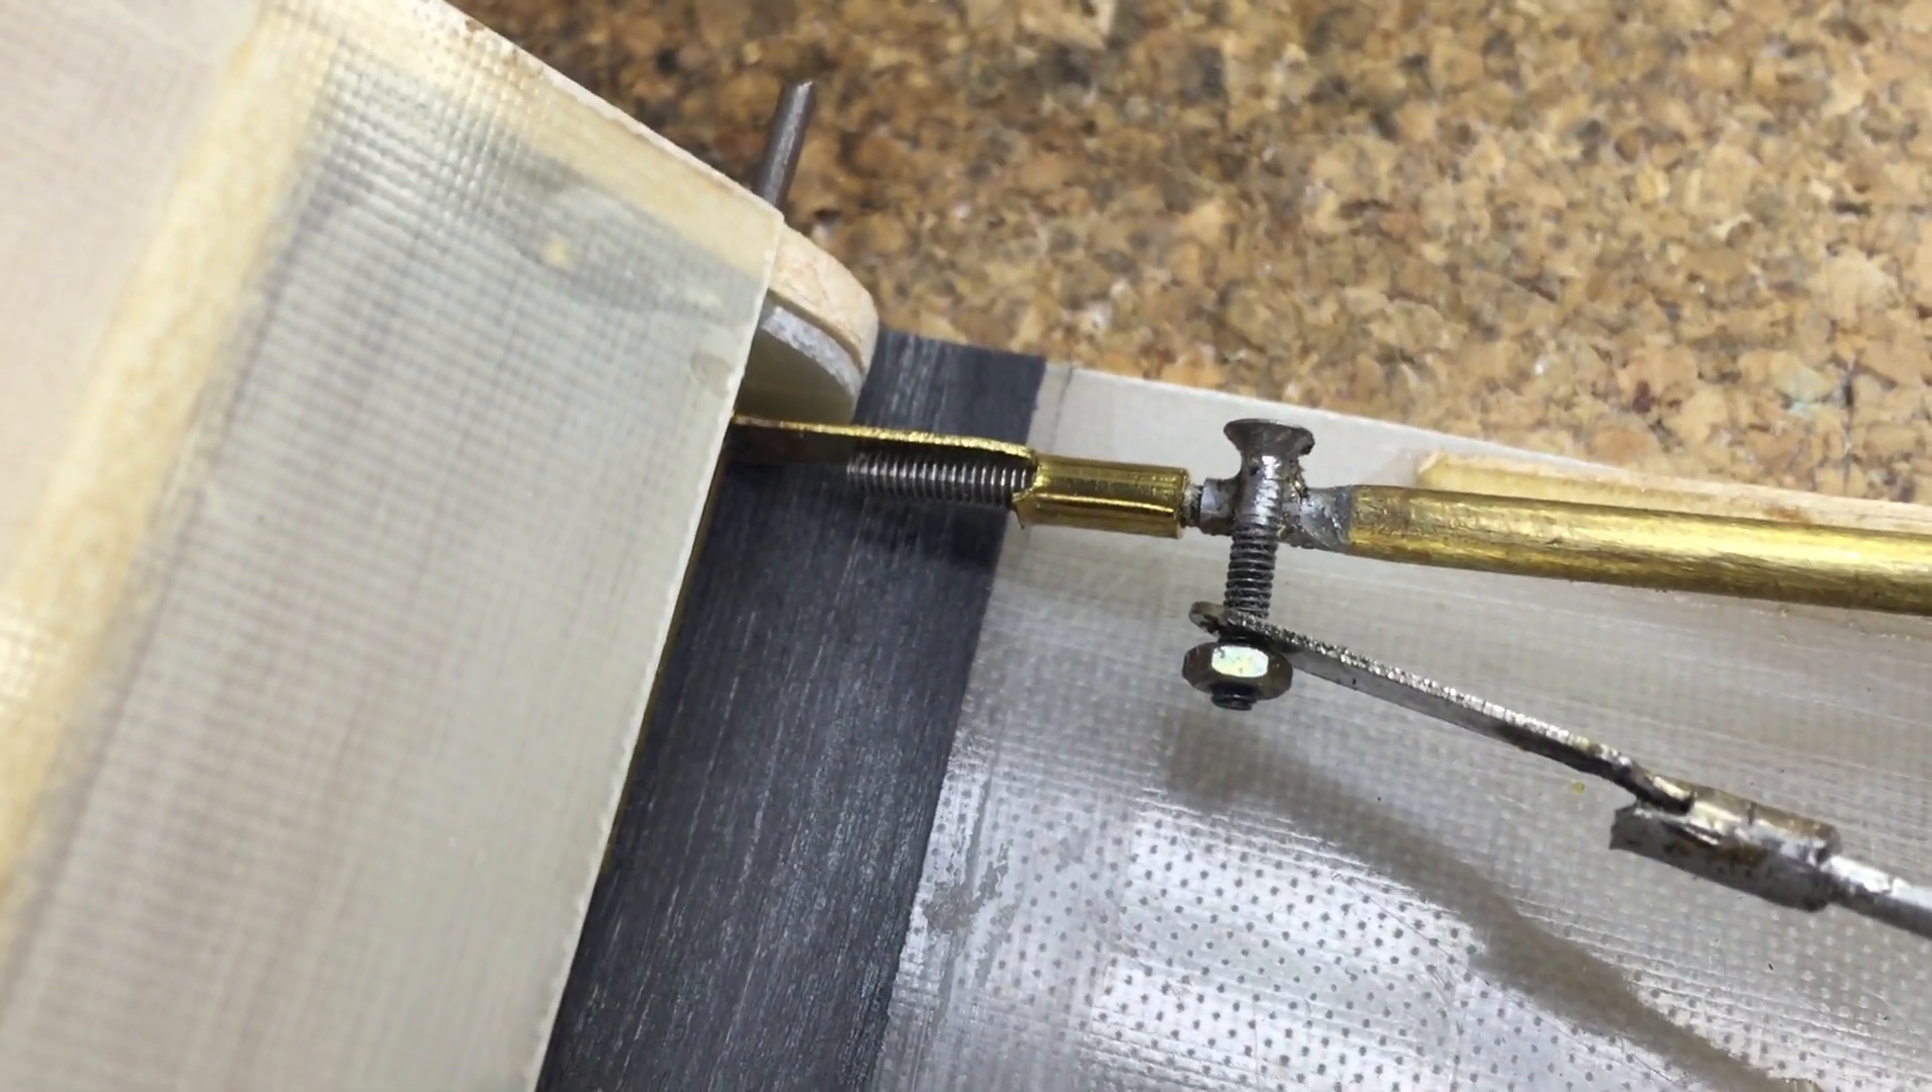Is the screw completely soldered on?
Yes.